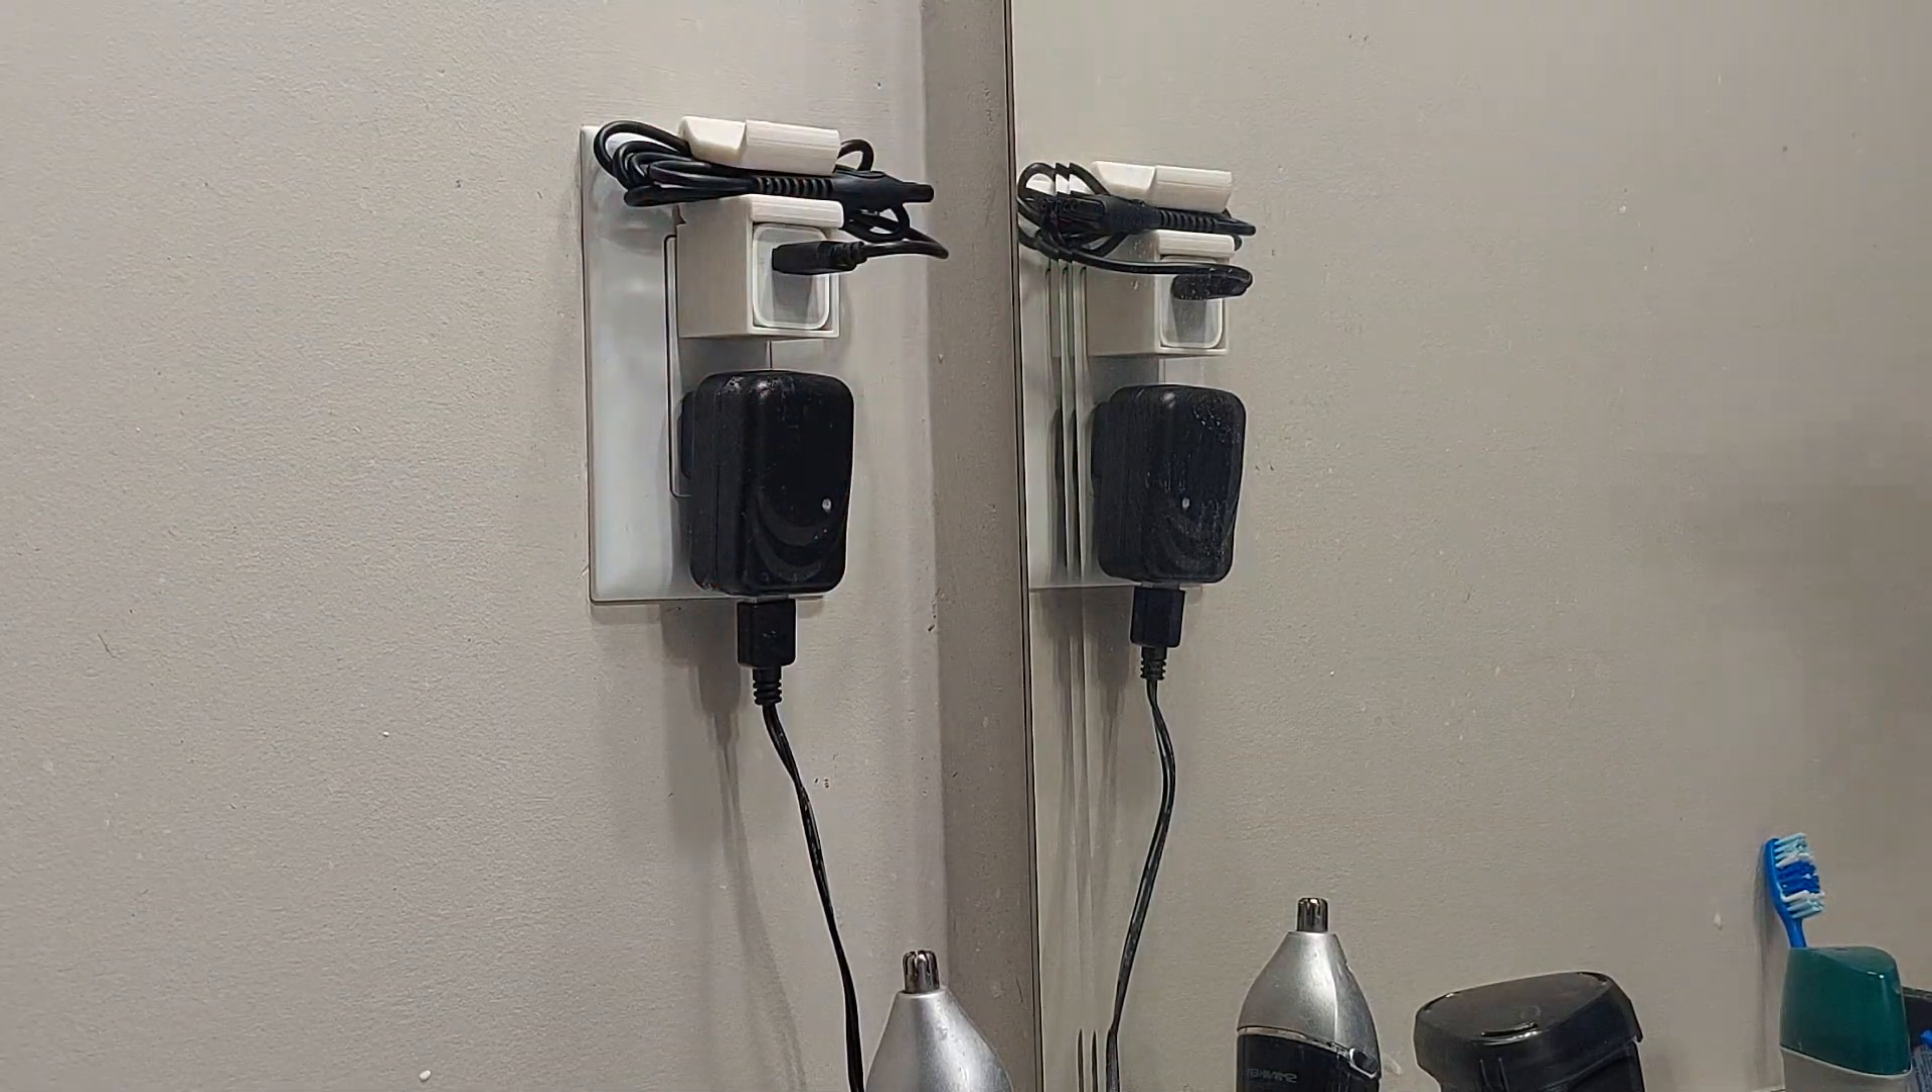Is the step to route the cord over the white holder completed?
Yes.